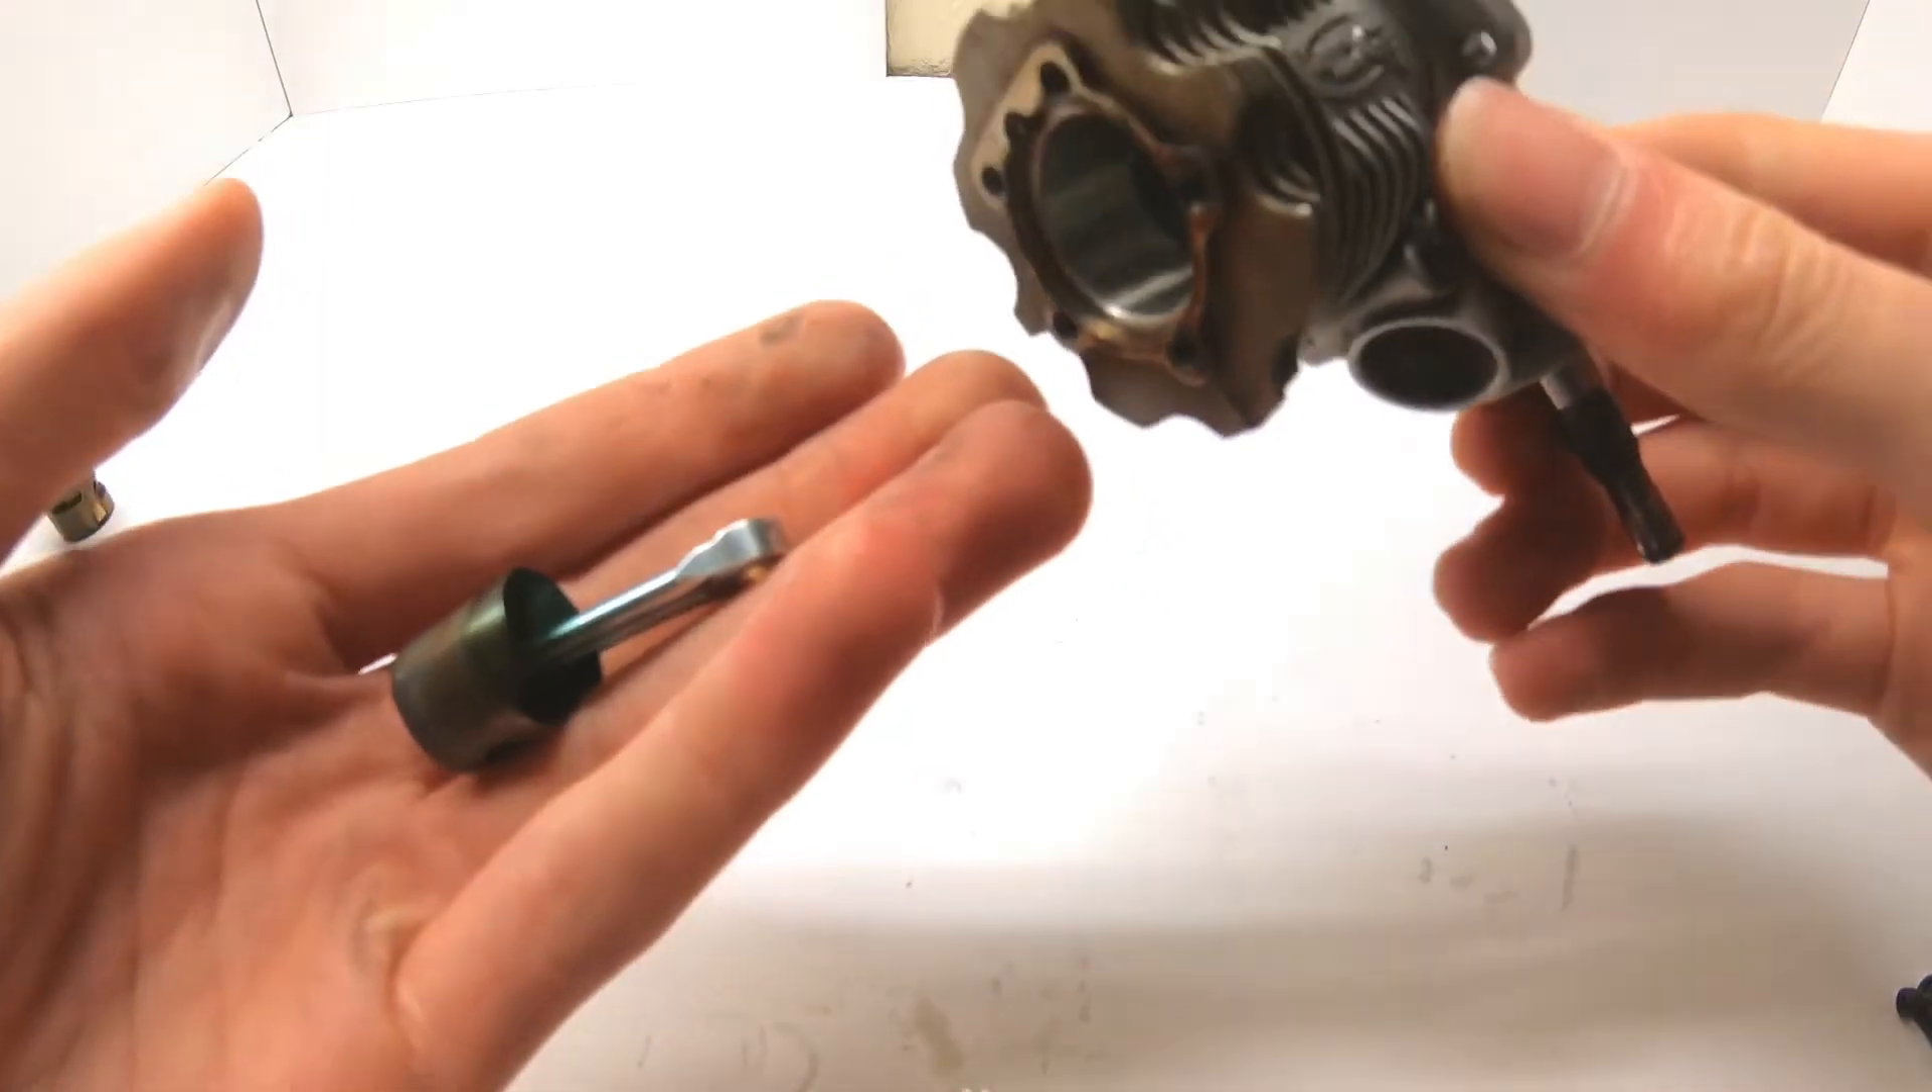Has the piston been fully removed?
Yes.